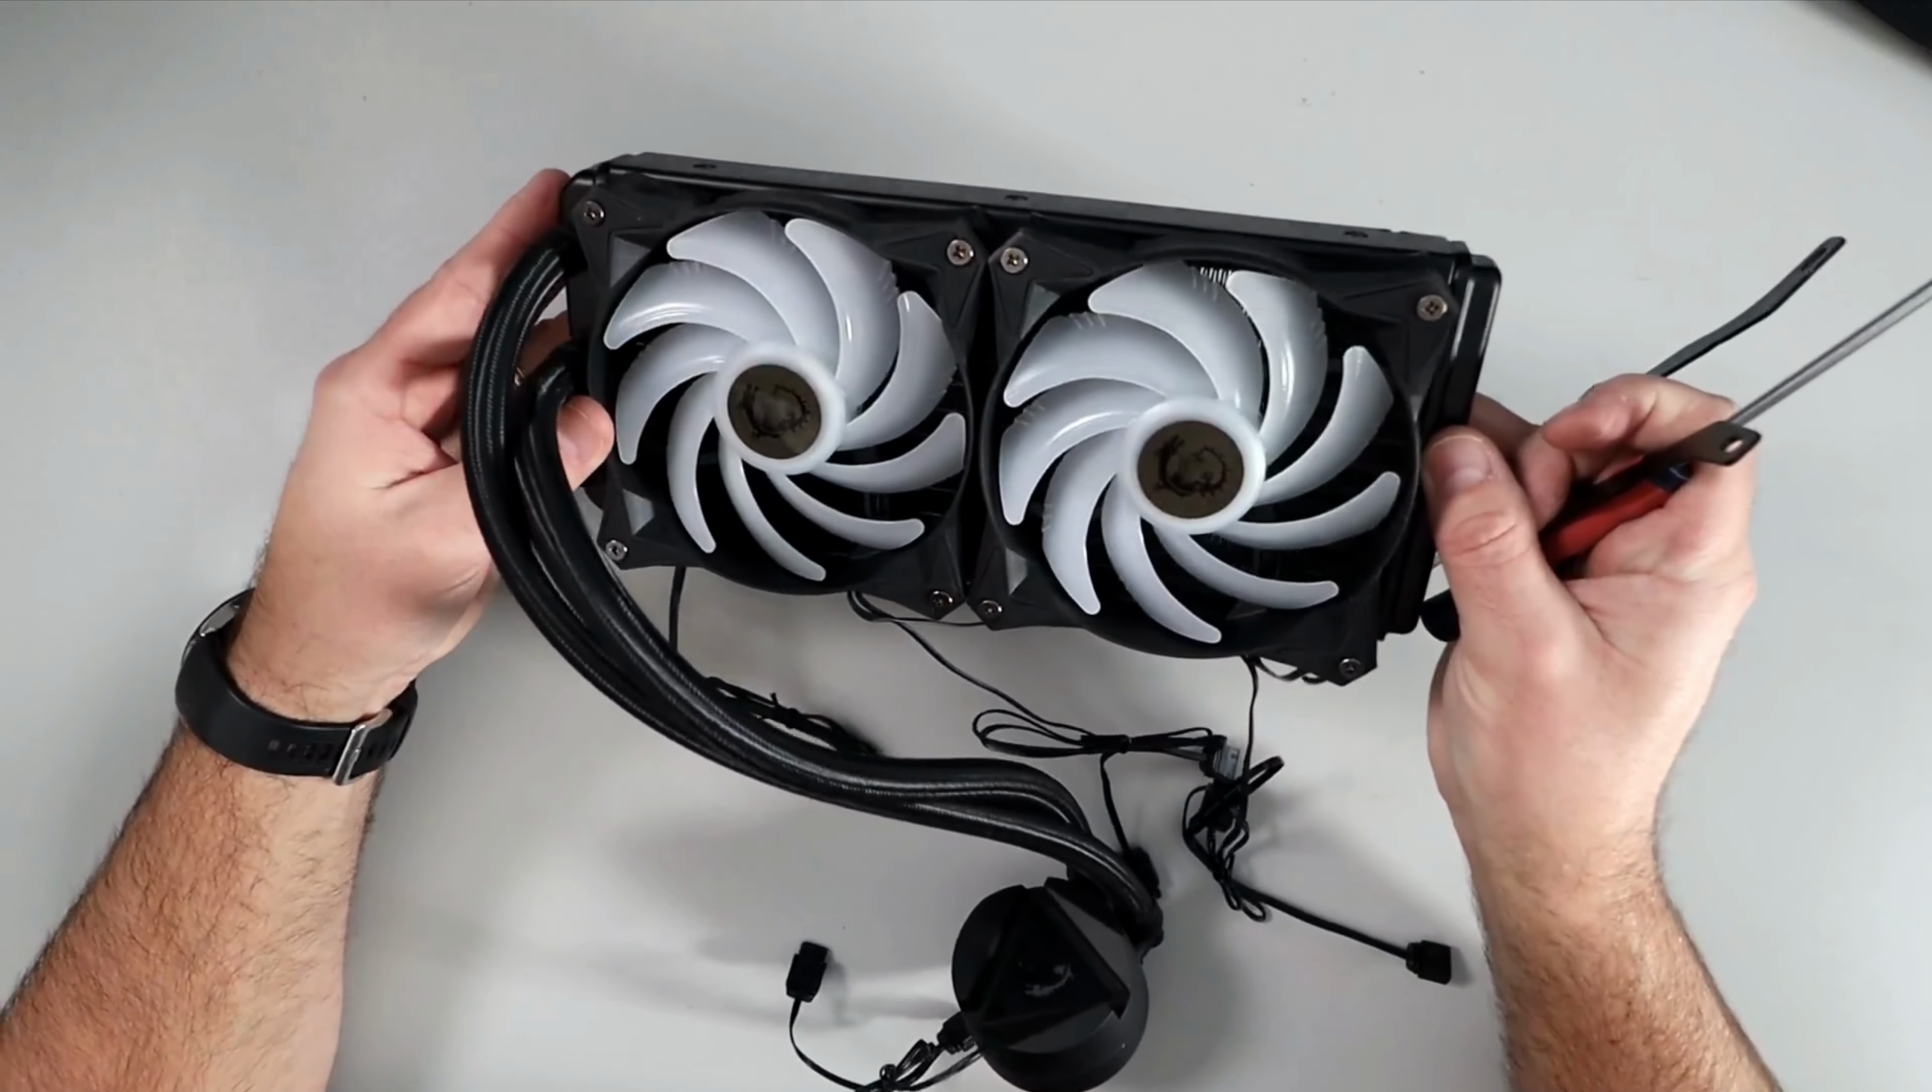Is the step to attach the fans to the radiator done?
Yes.